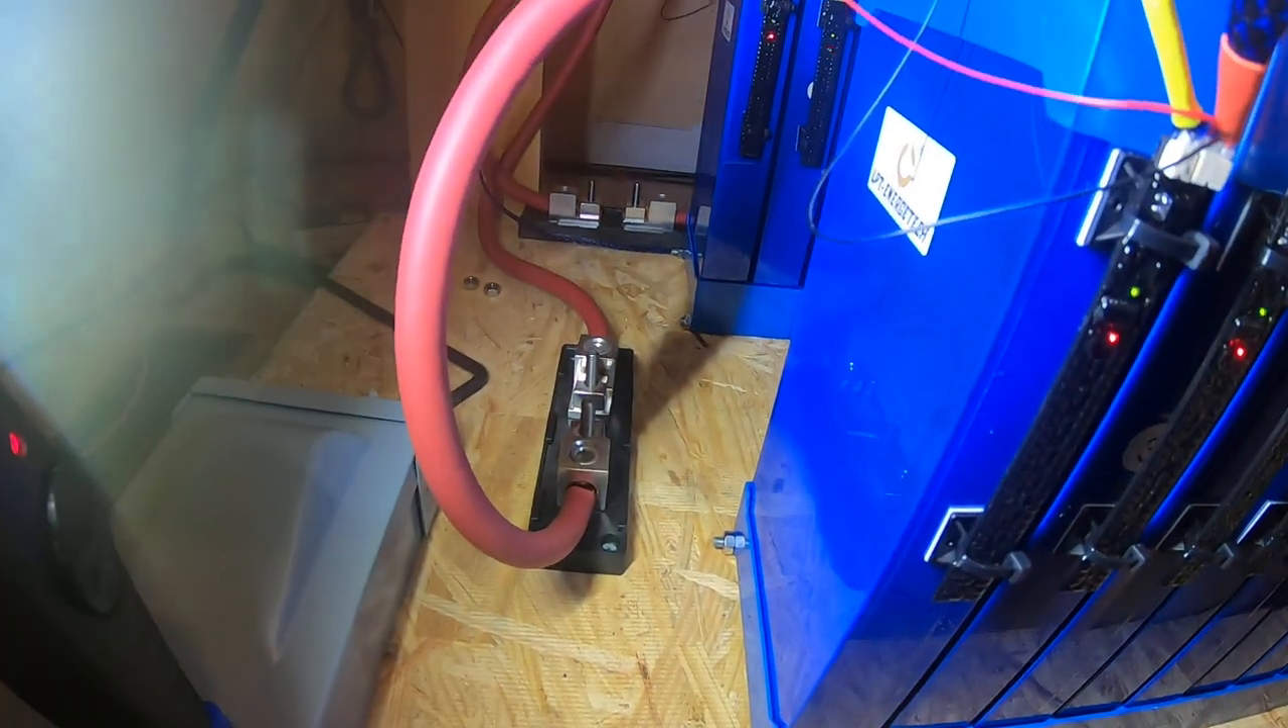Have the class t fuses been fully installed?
No.